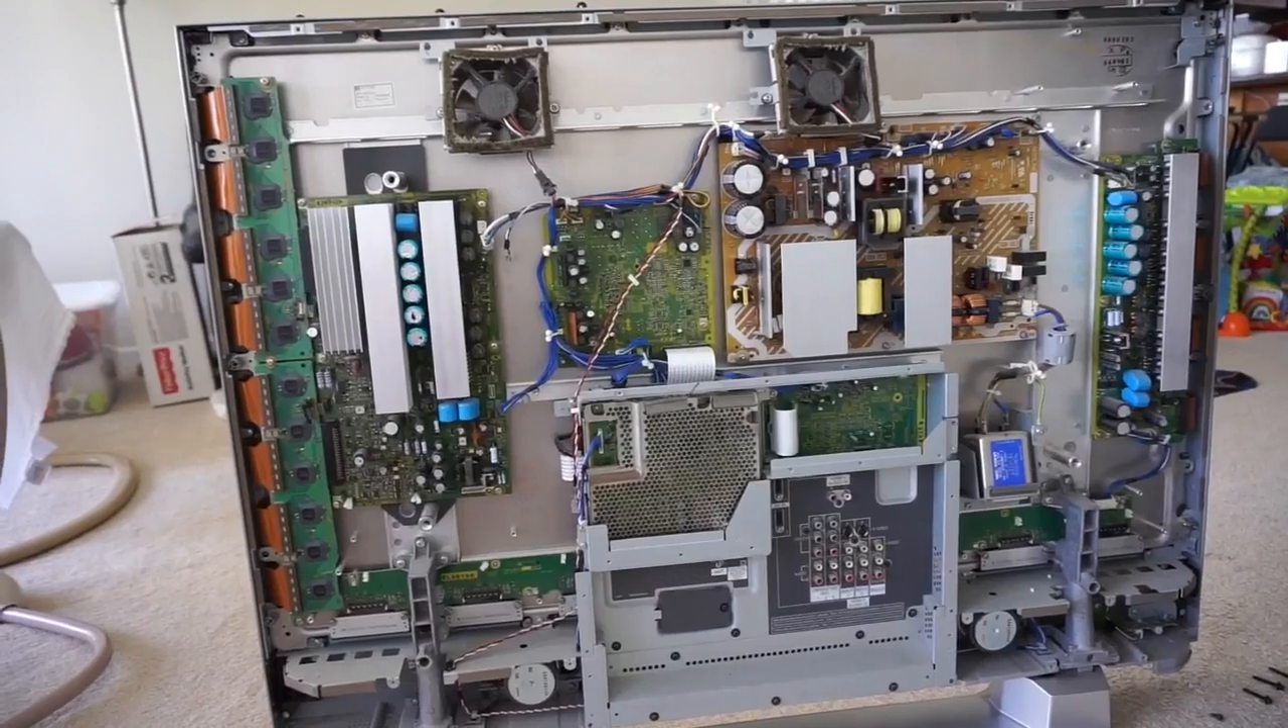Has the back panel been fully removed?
Yes.